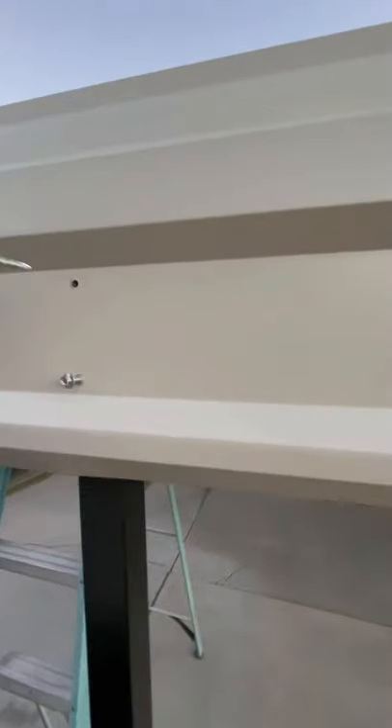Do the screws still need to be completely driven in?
Yes.